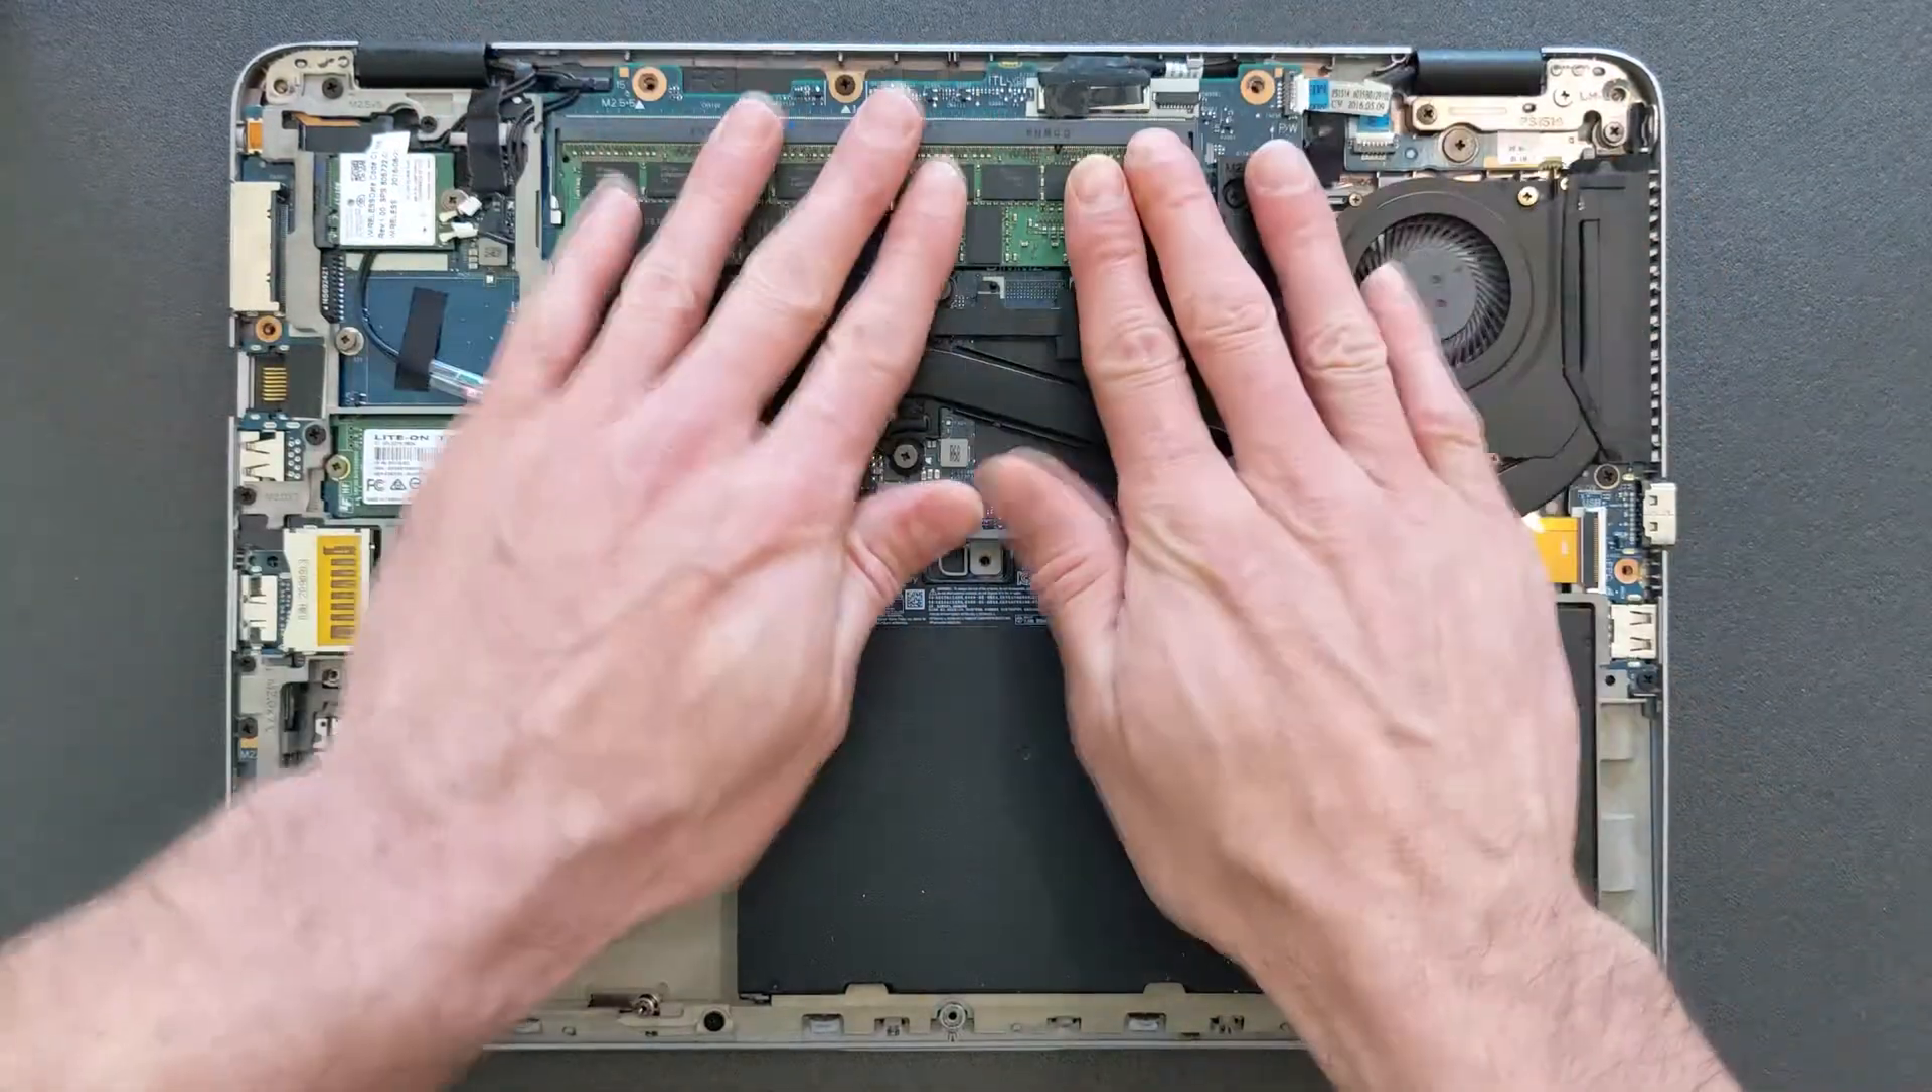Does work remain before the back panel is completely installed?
Yes.